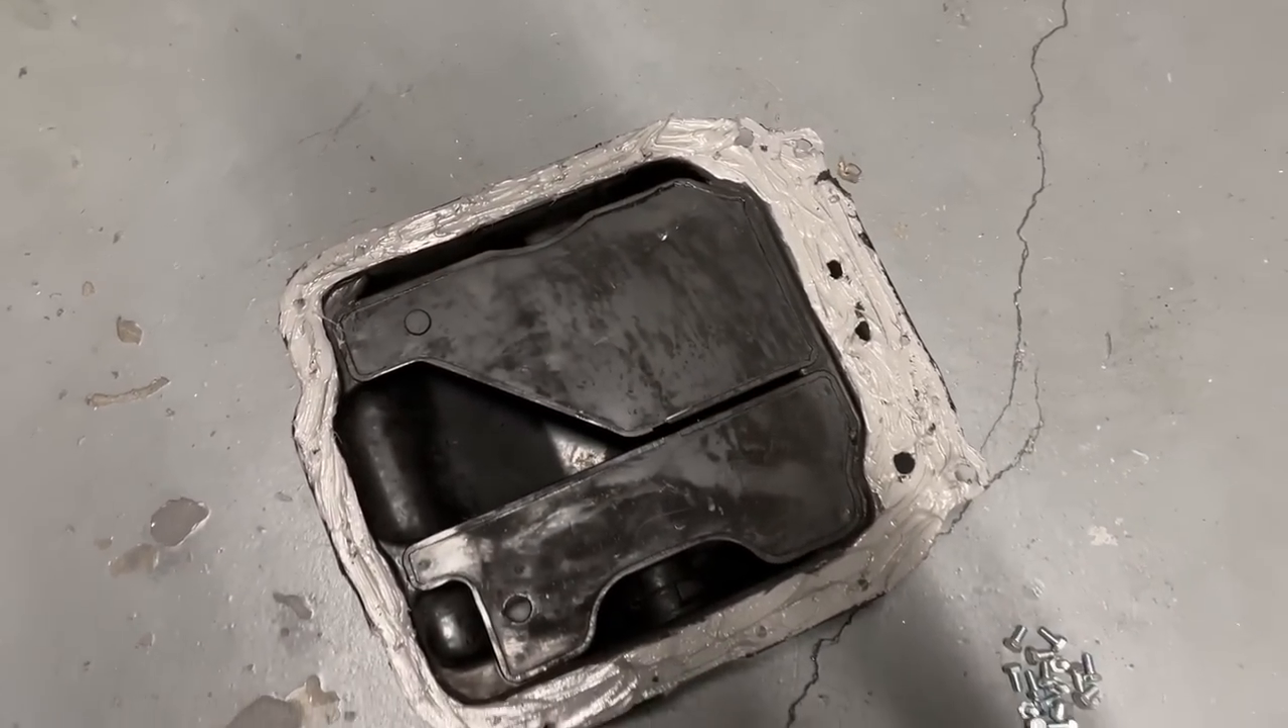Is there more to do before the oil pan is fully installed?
Yes.